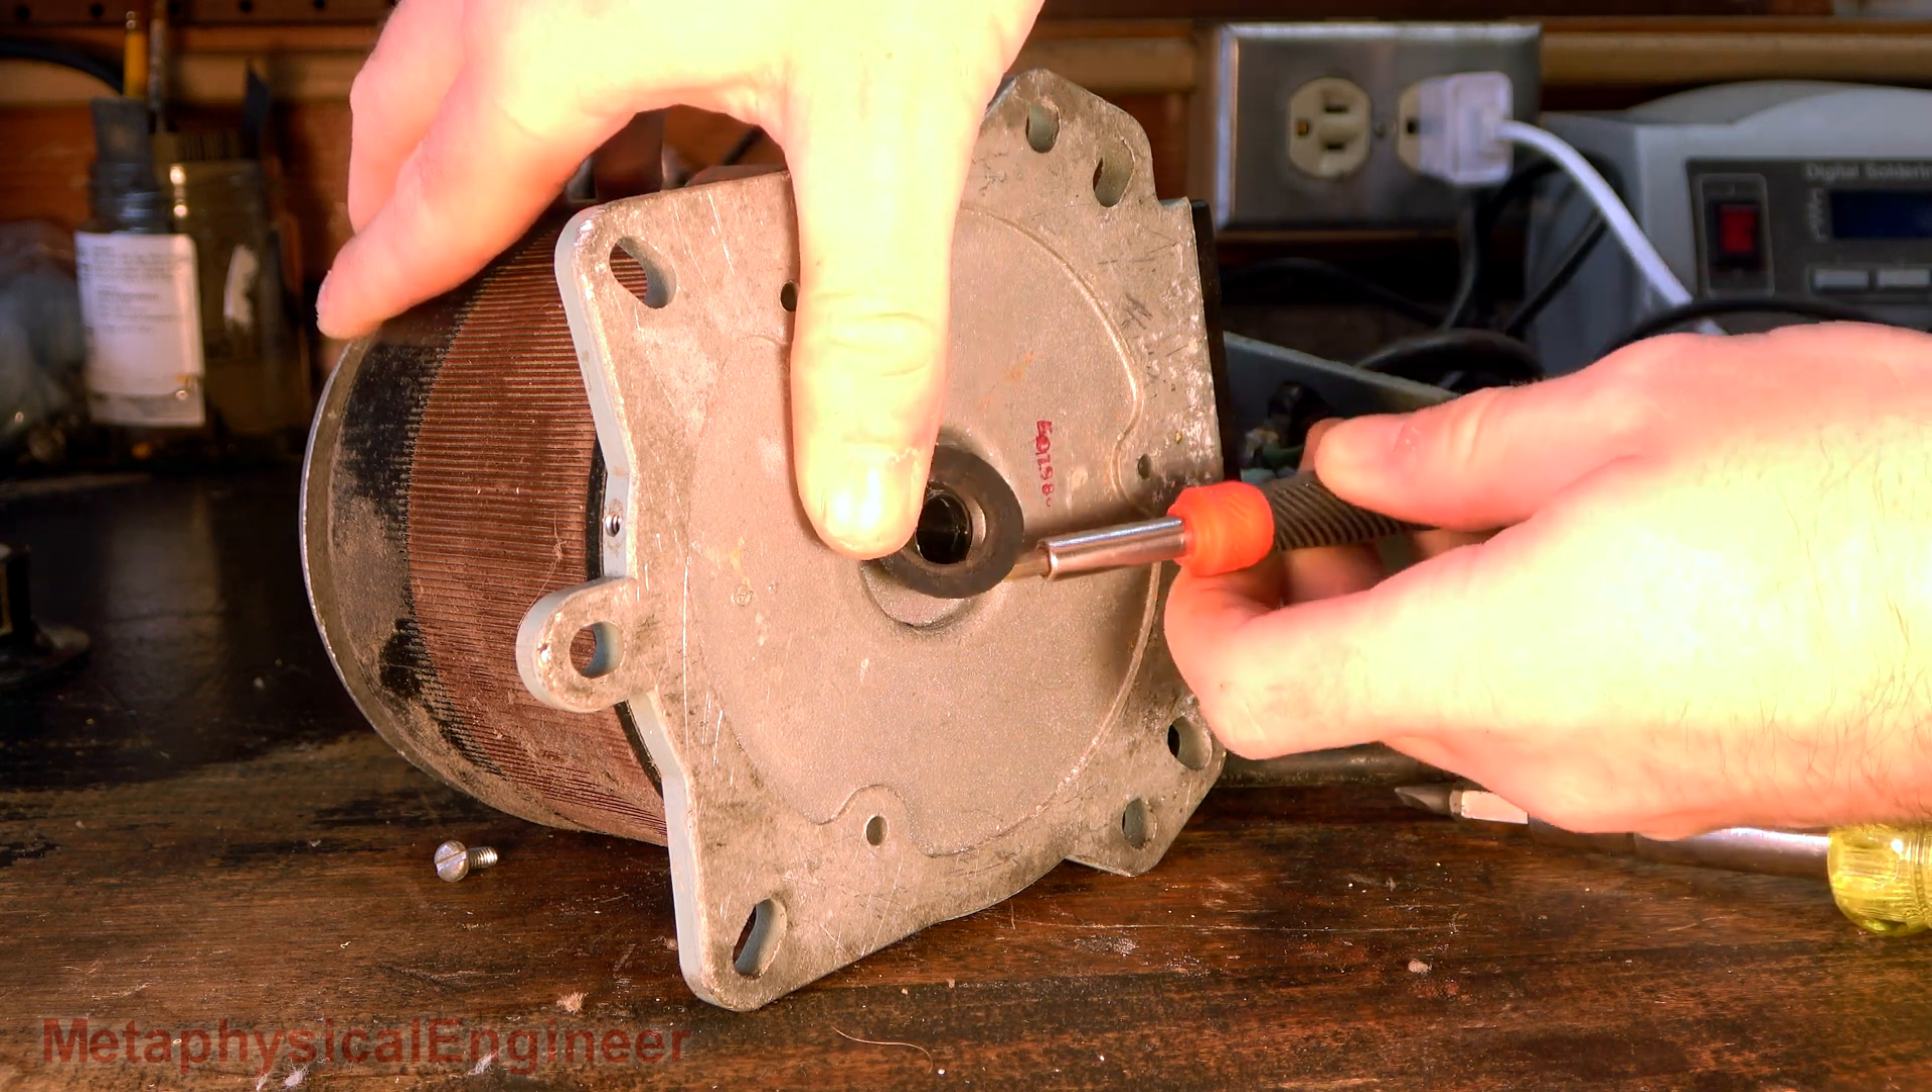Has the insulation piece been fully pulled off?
No.